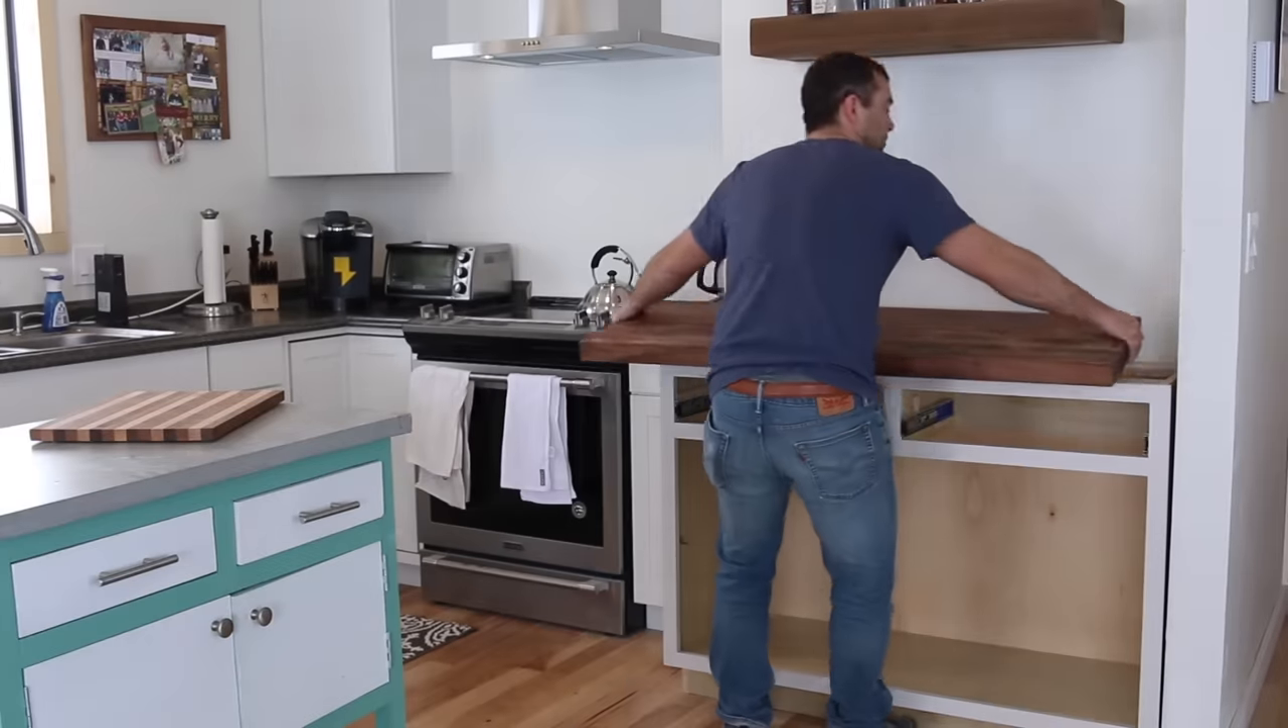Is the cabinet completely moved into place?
Yes.